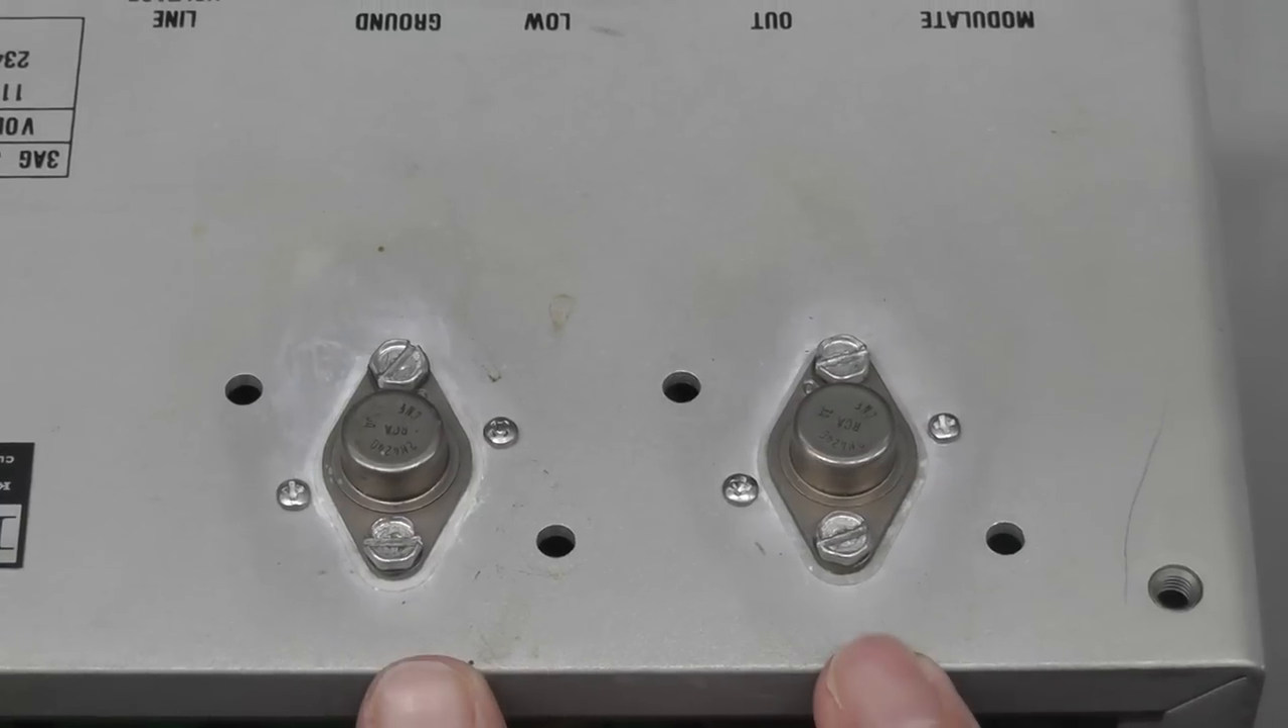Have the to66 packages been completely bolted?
Yes.